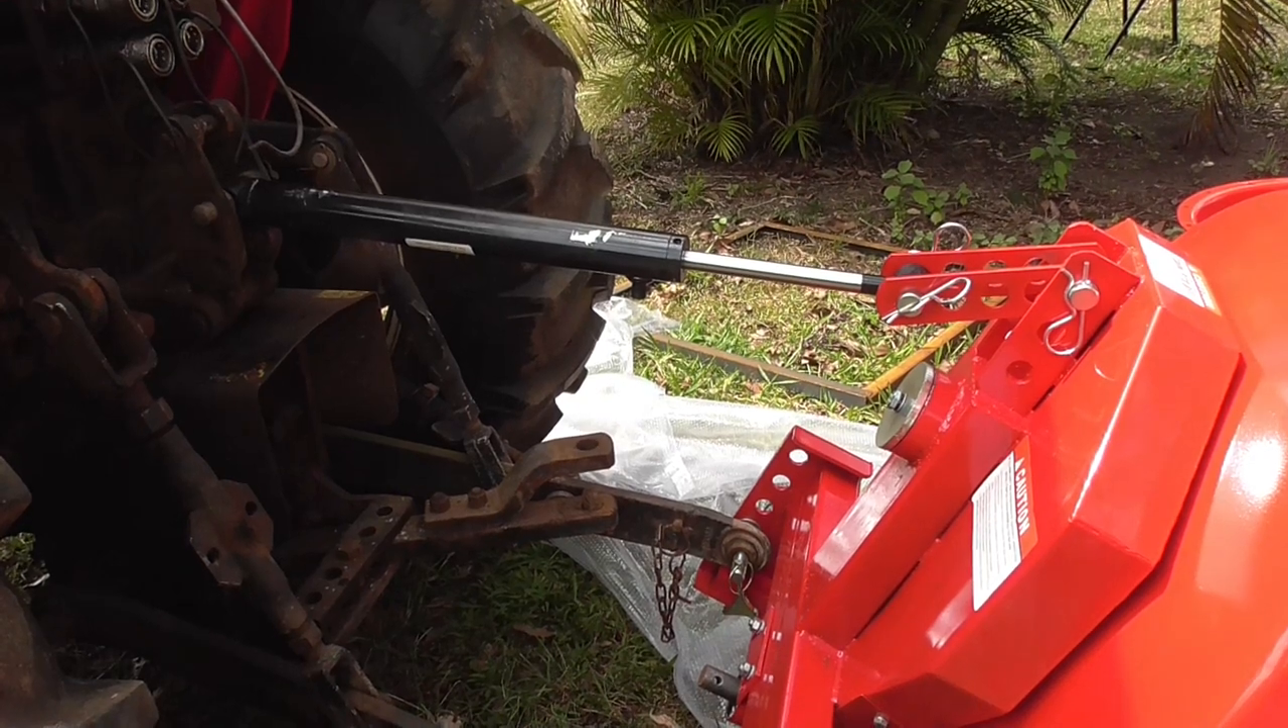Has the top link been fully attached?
Yes.